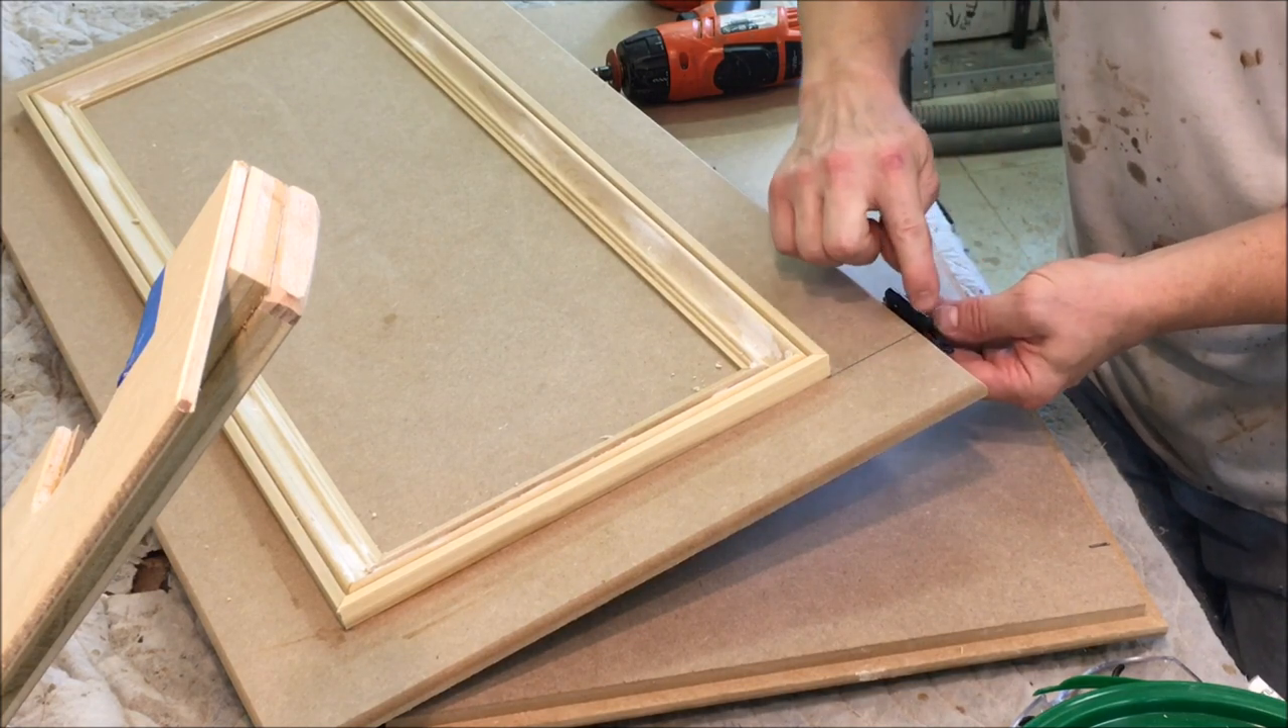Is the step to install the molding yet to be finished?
No.